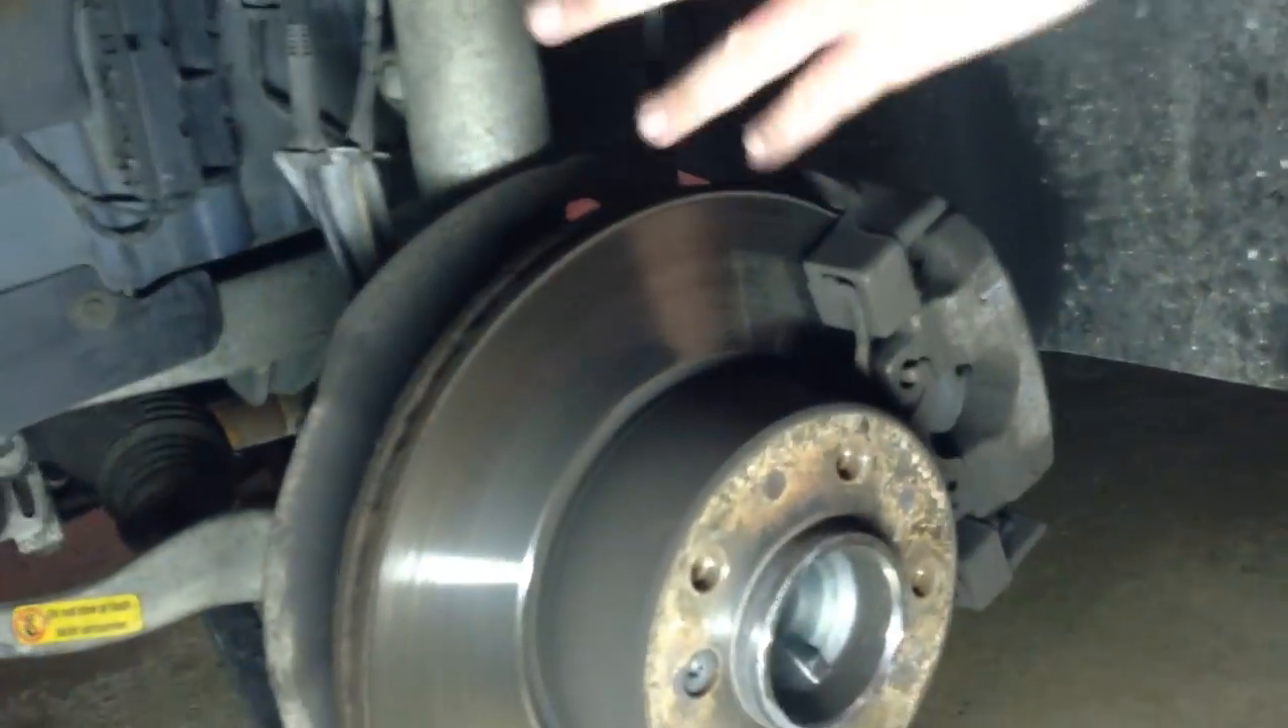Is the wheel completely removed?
Yes.